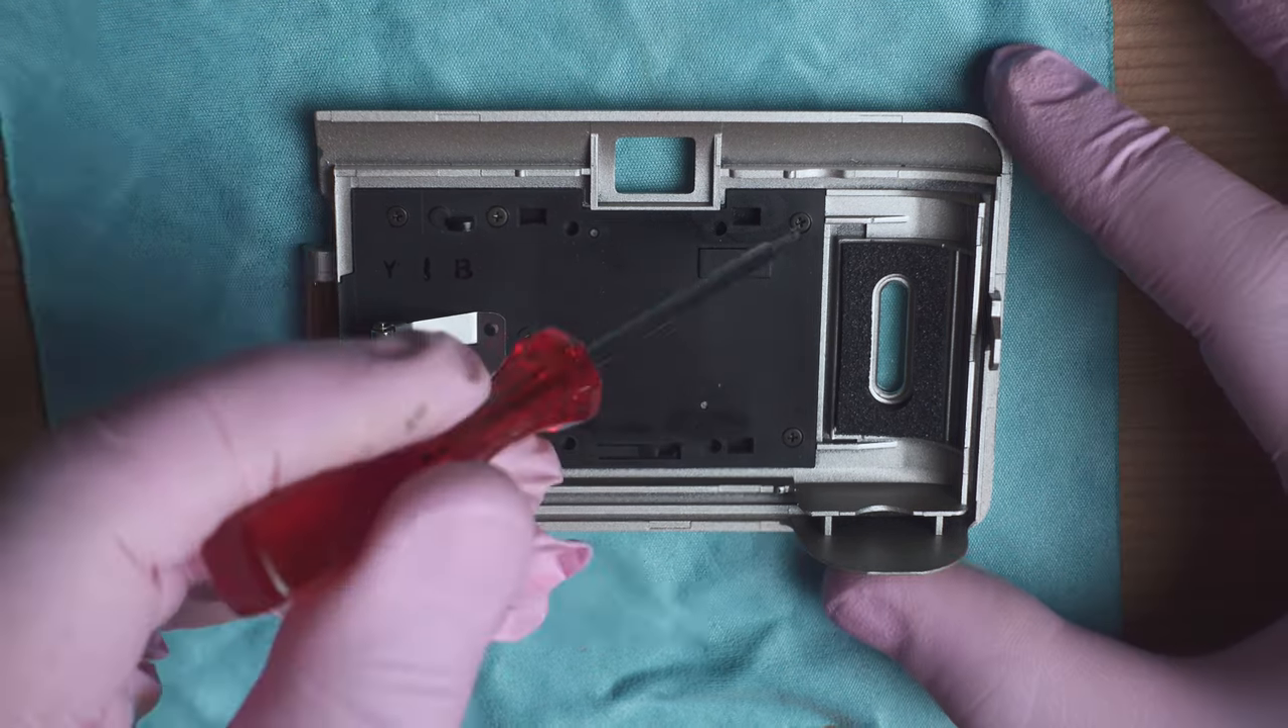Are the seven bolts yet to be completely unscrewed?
Yes.